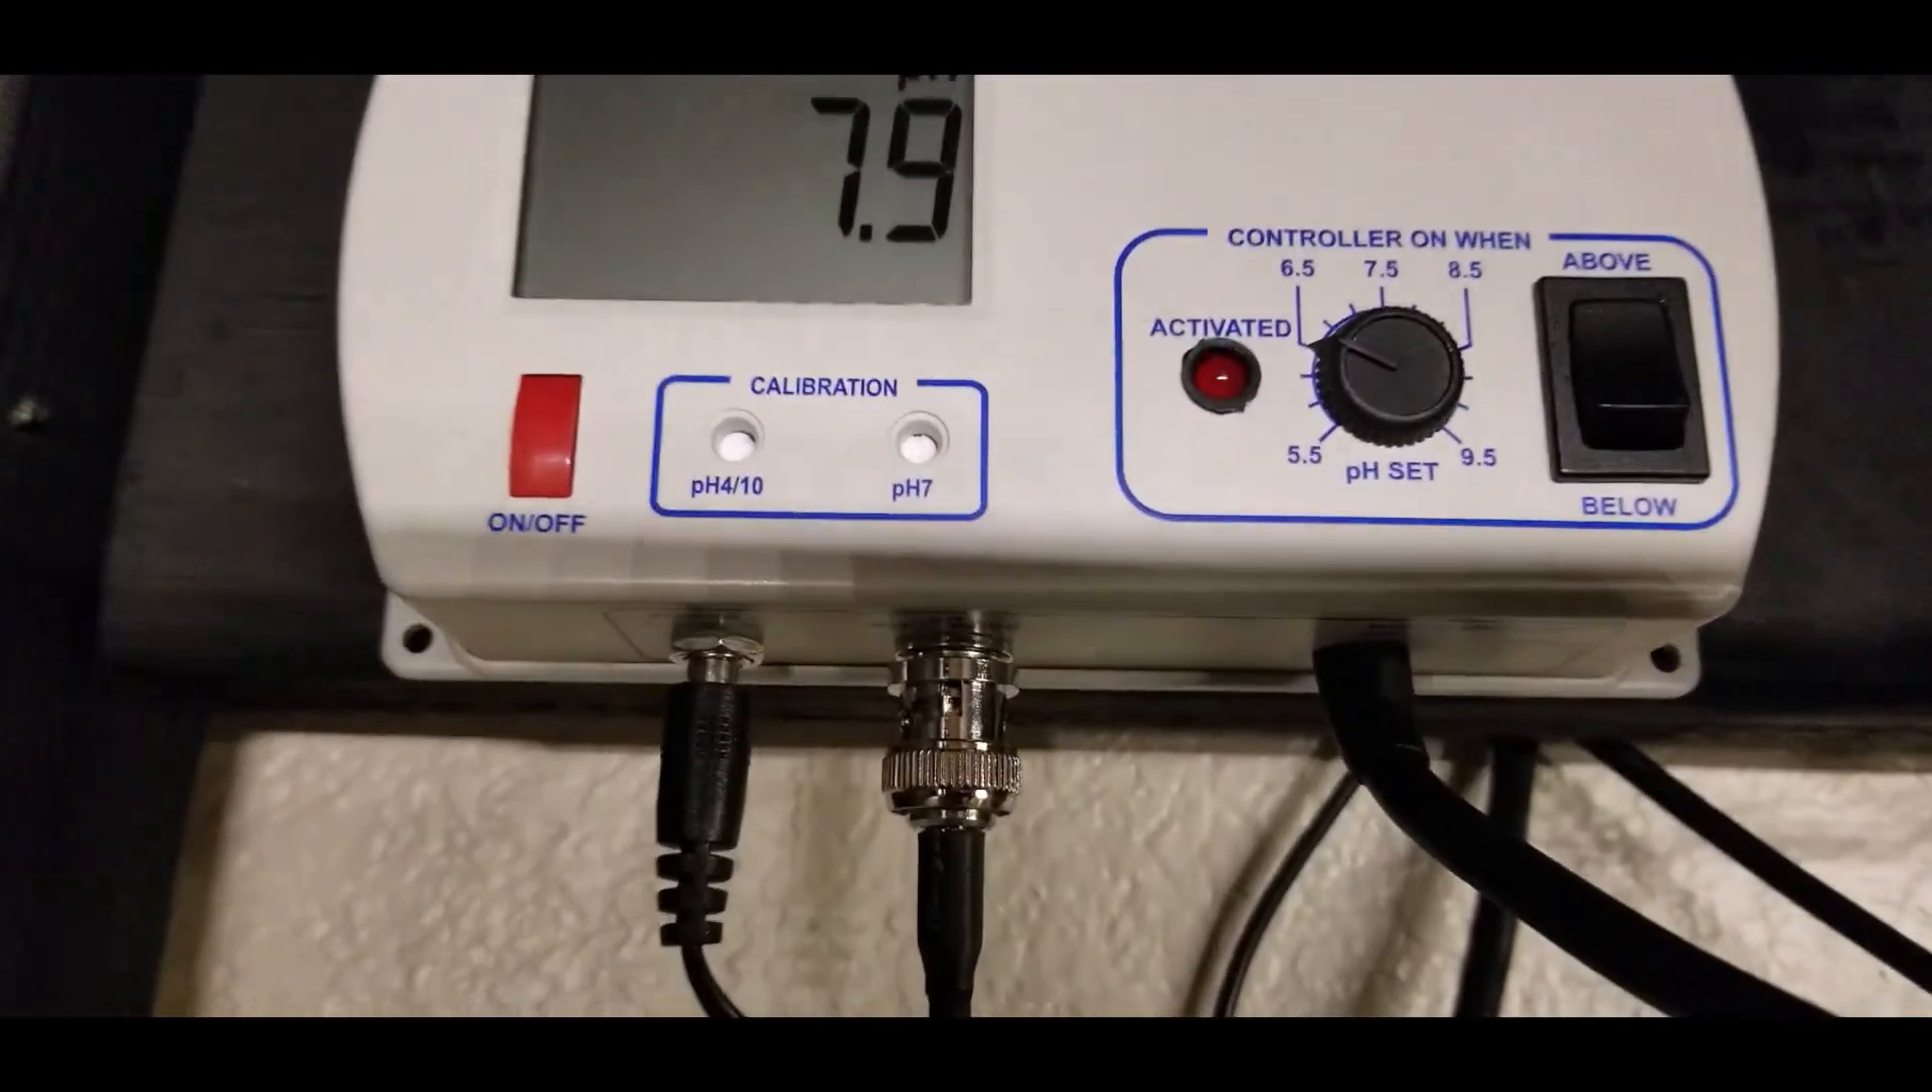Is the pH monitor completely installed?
Yes.